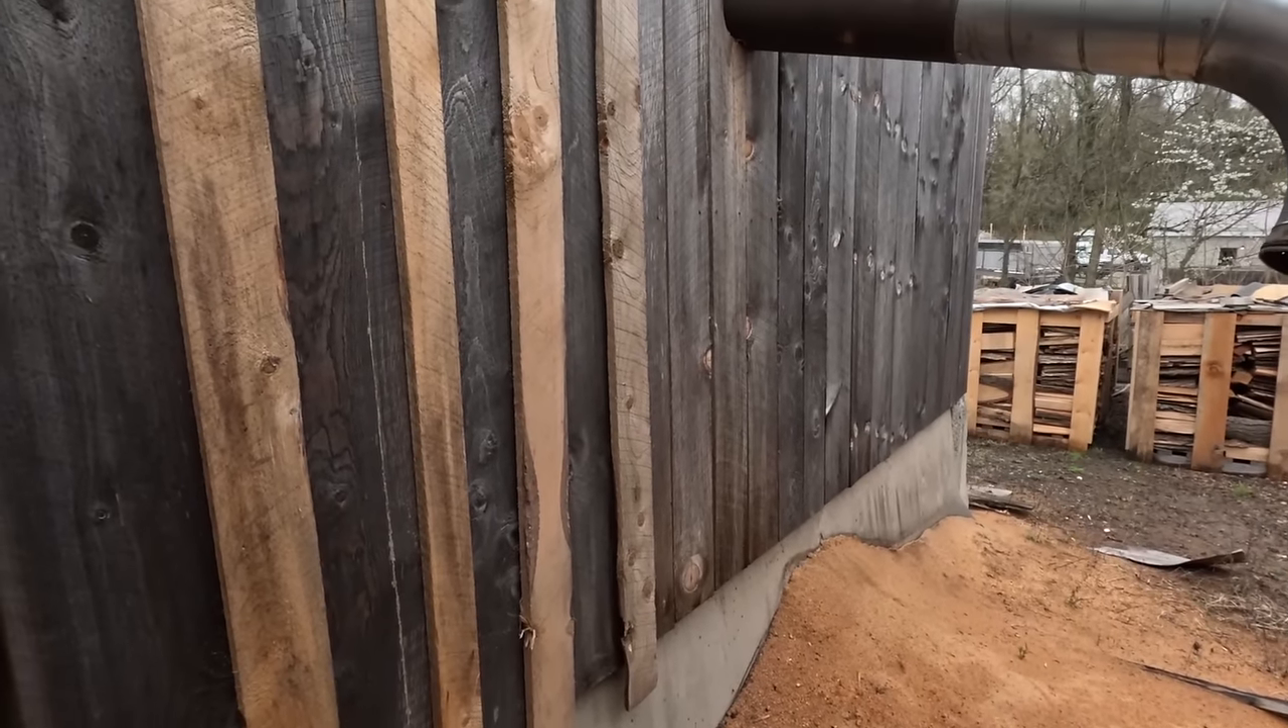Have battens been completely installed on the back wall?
No.